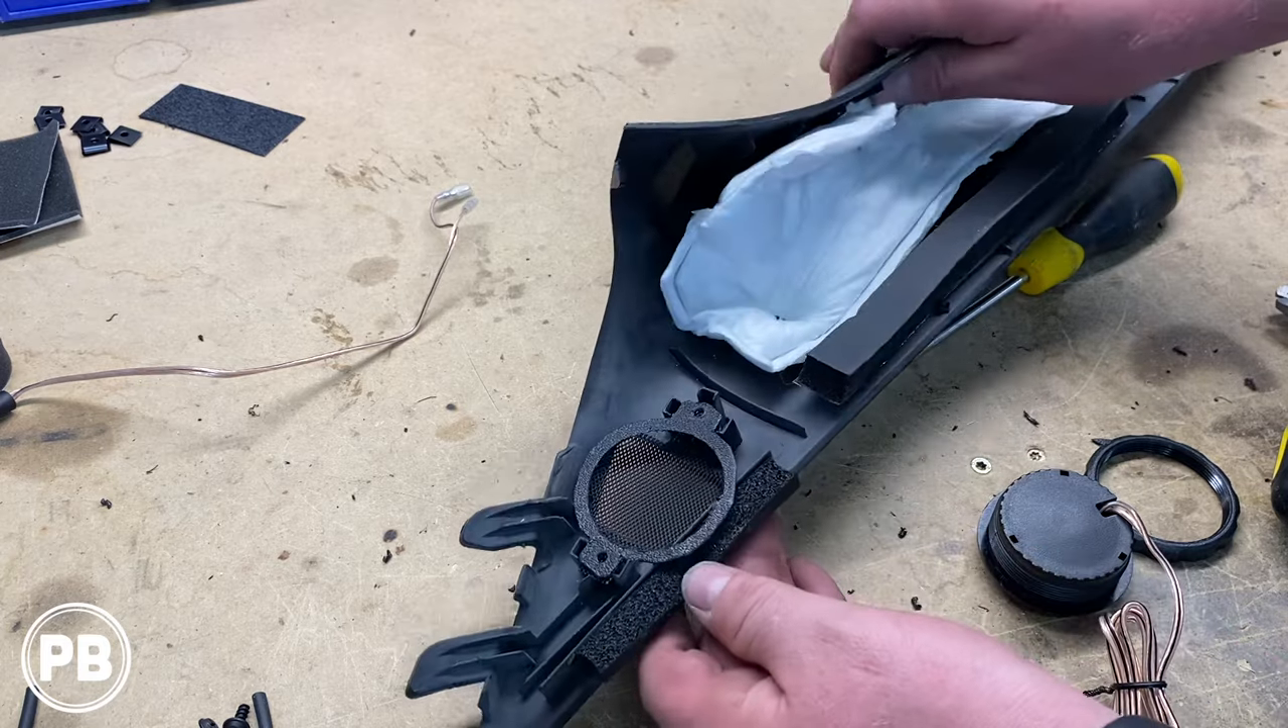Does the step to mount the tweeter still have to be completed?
Yes.